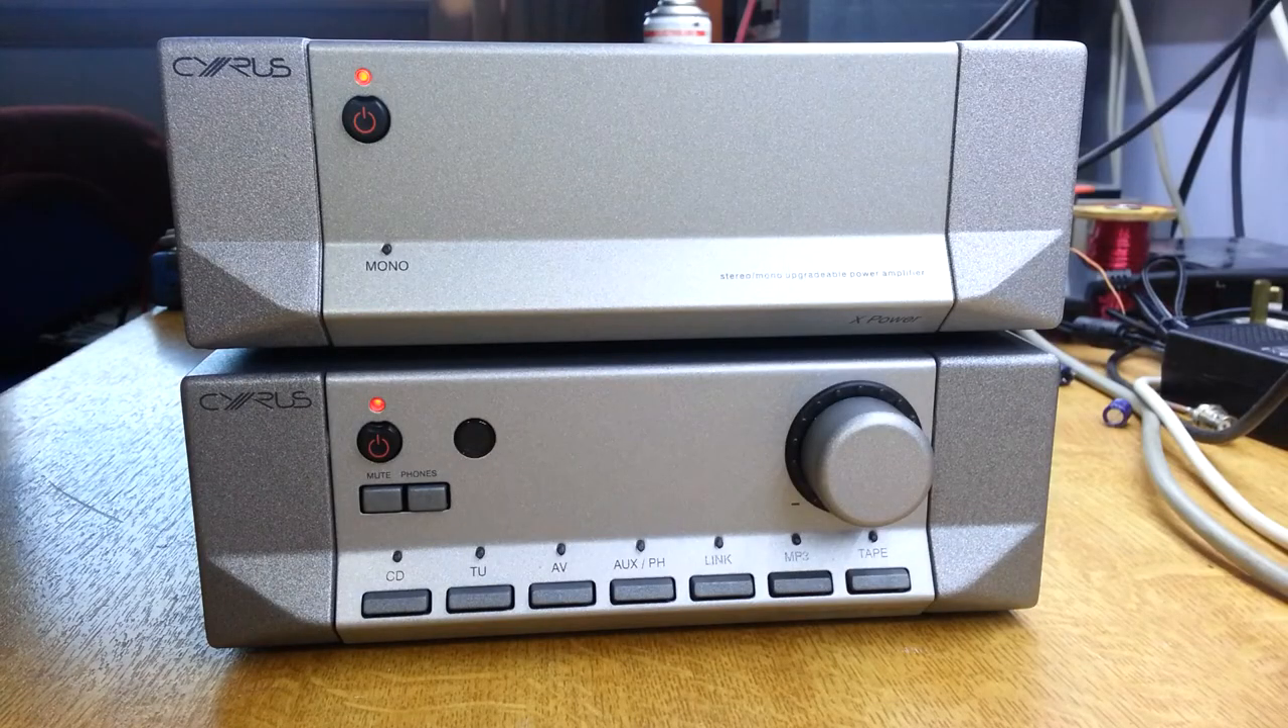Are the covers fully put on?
Yes.